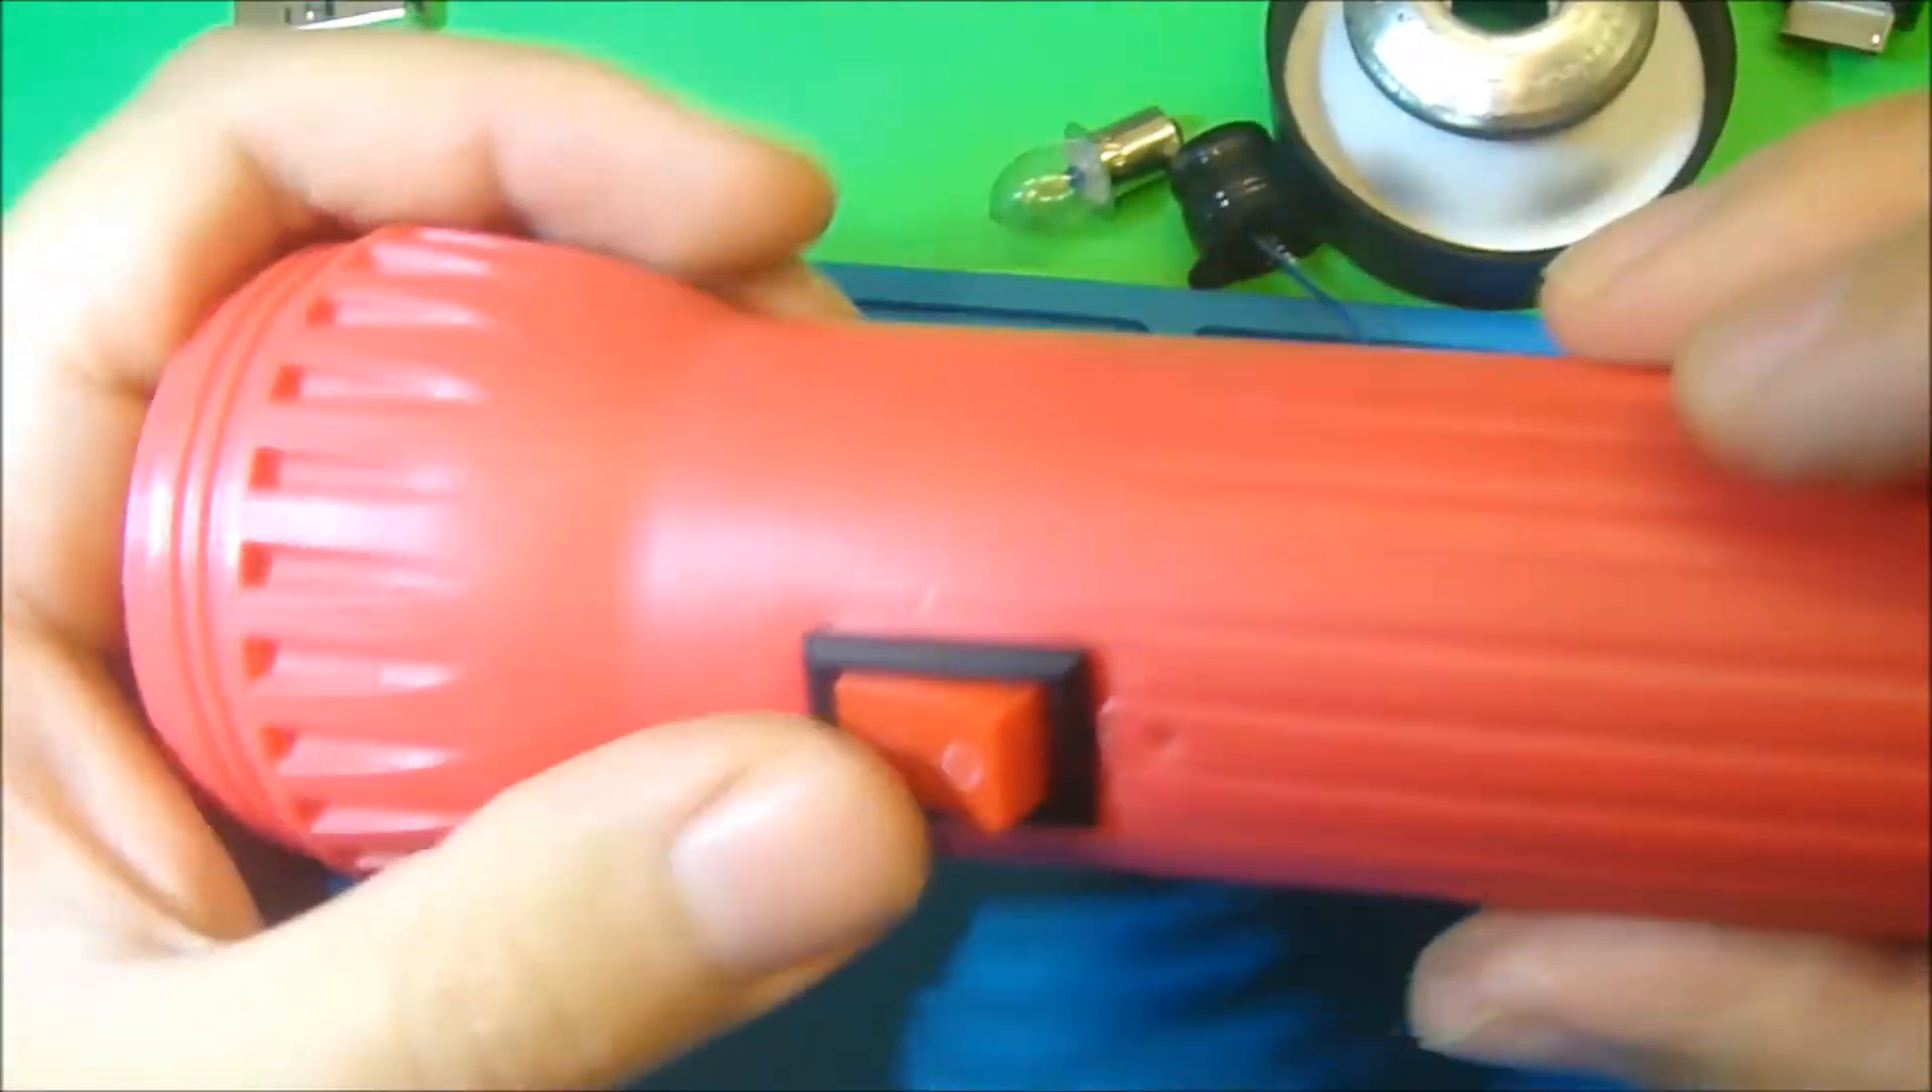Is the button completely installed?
Yes.